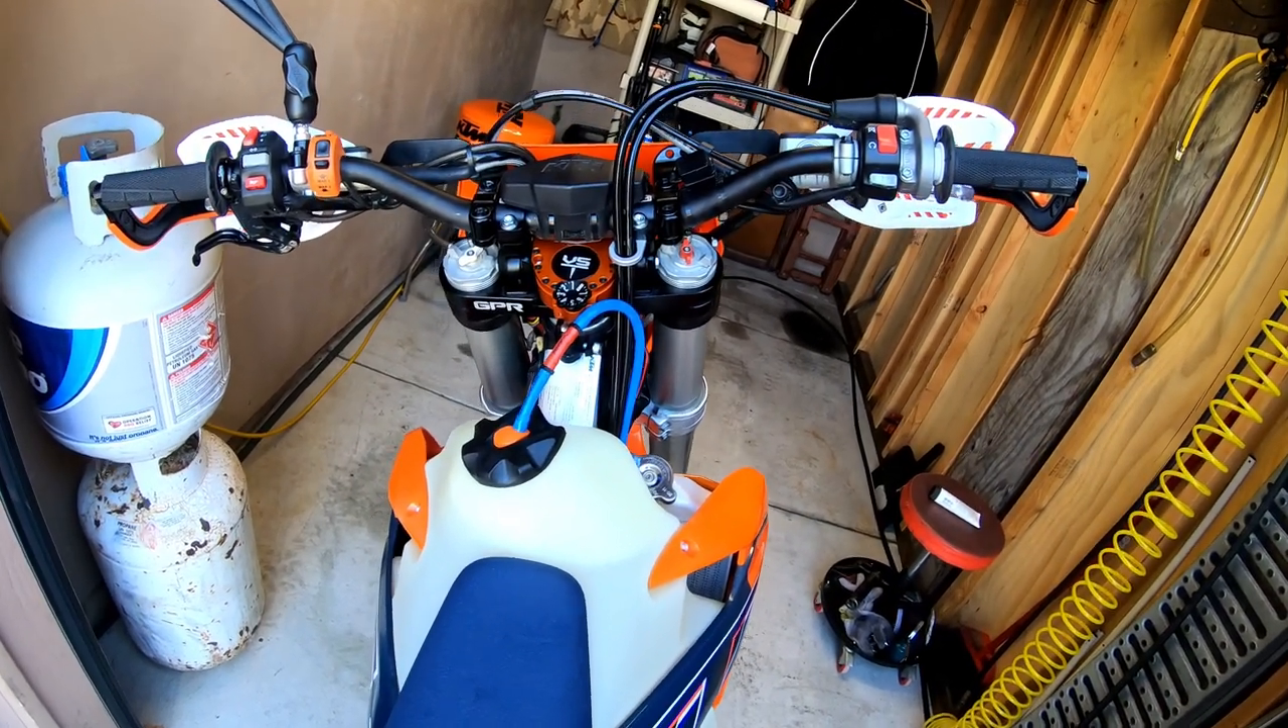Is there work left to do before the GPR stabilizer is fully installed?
No.